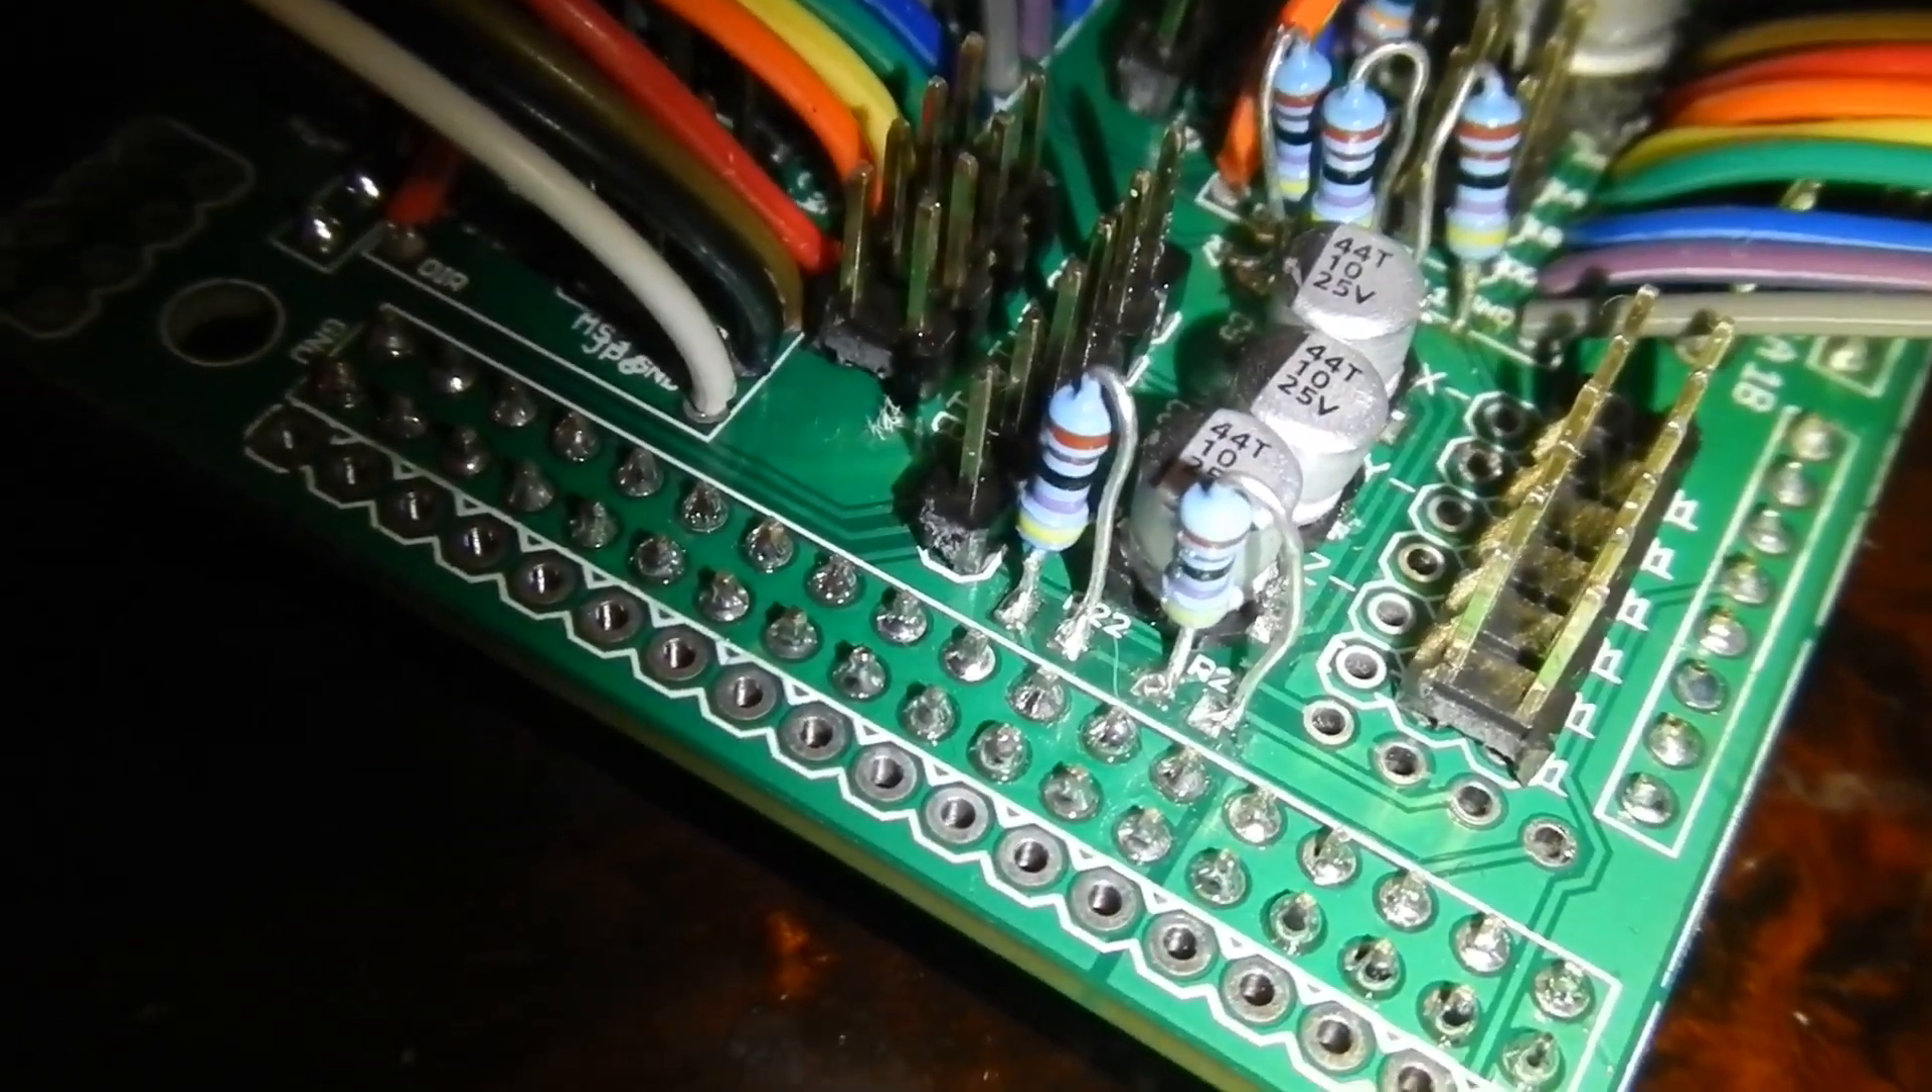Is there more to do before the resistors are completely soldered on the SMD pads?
No.